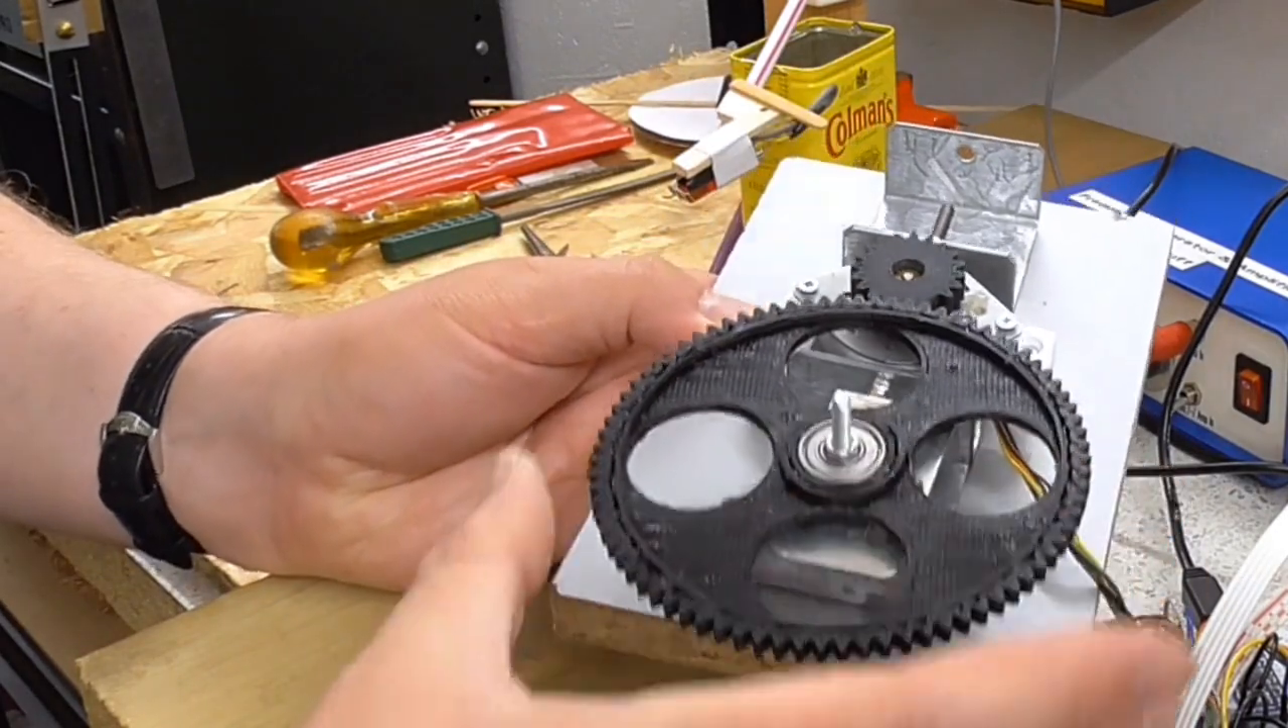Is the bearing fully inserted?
Yes.